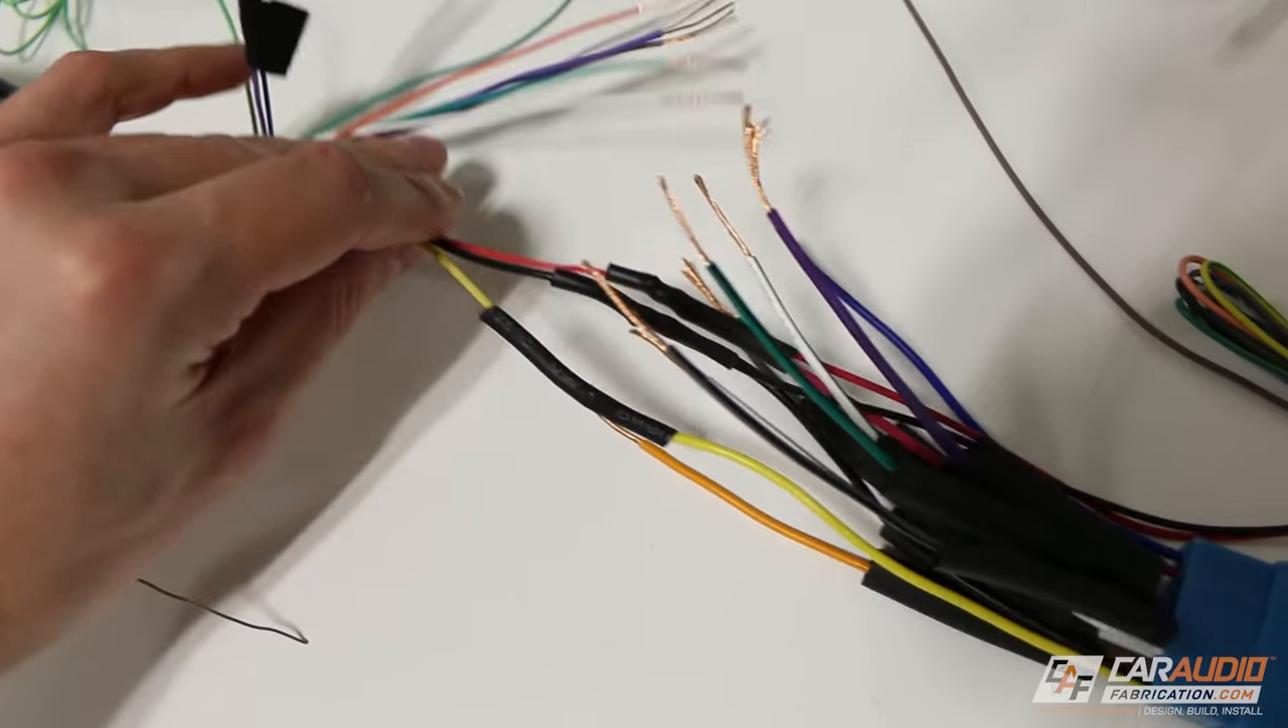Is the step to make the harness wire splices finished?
No.